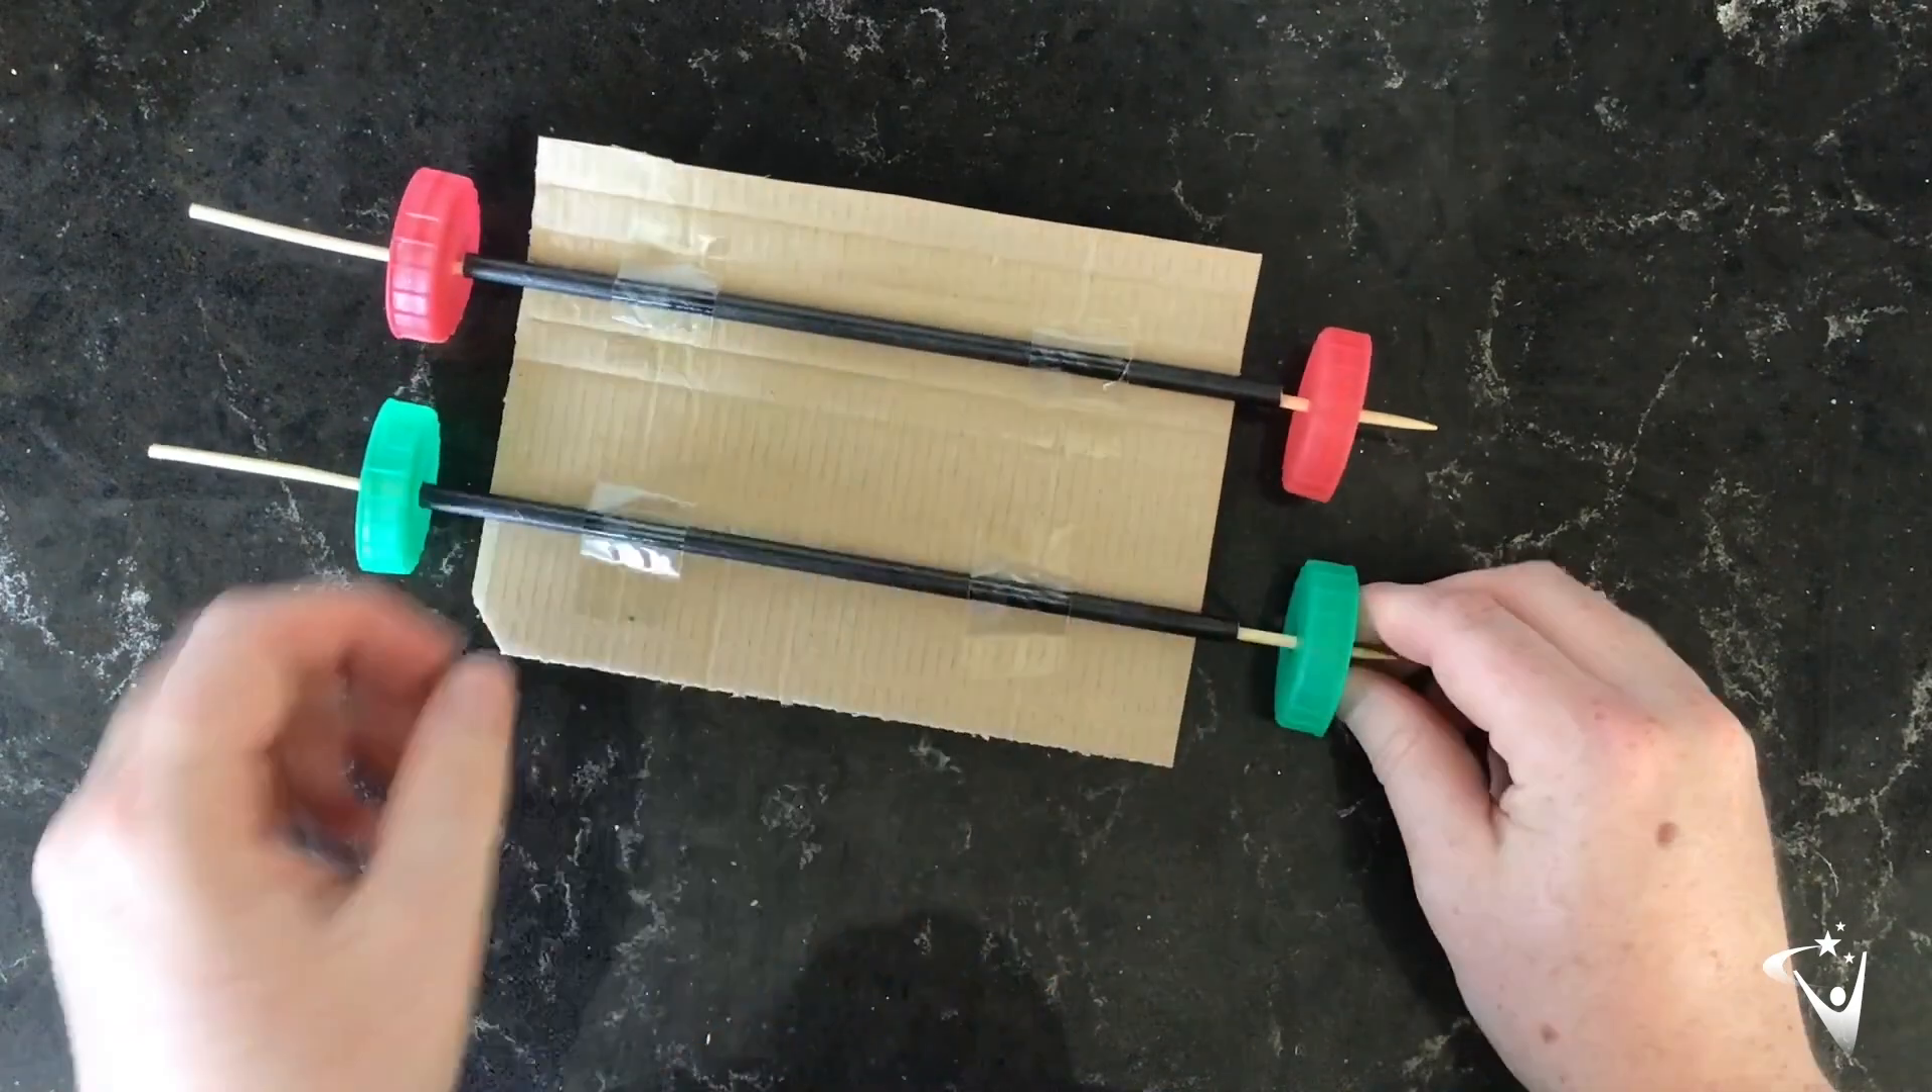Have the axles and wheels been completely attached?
Yes.